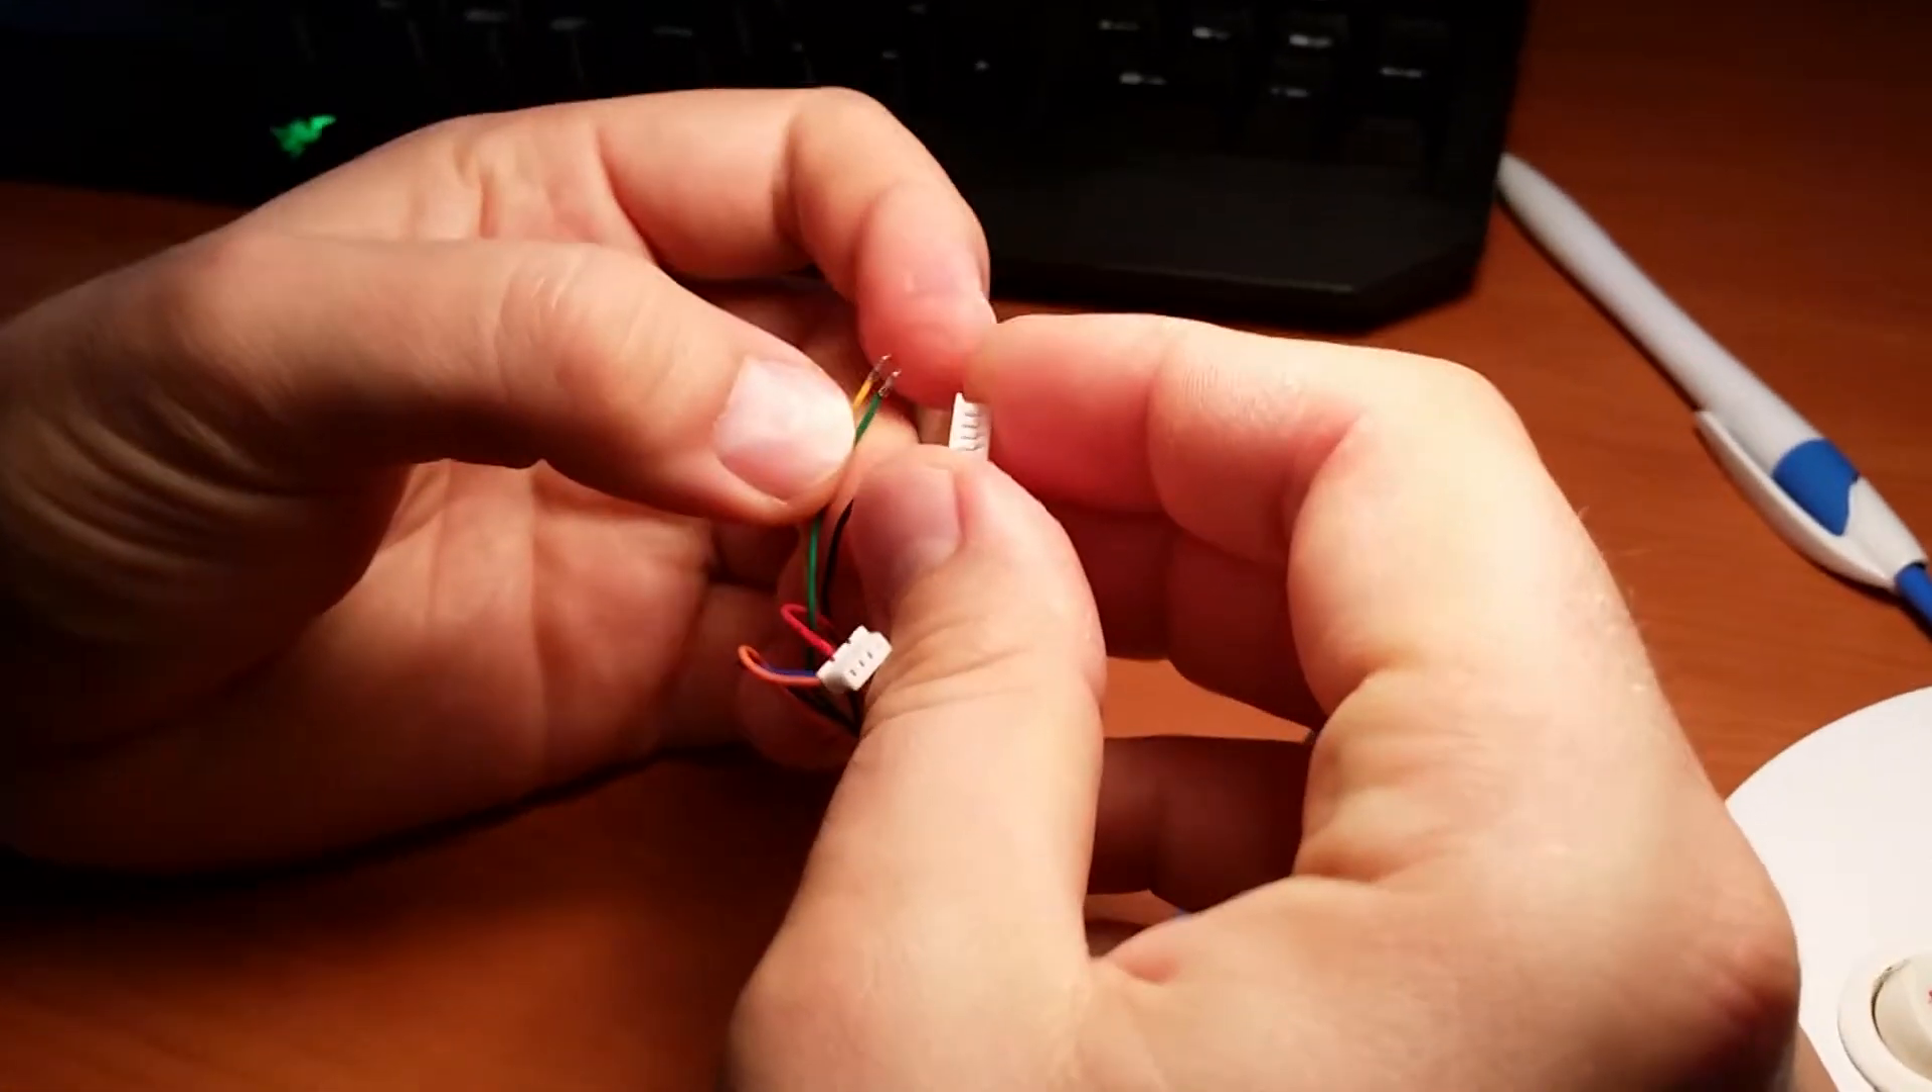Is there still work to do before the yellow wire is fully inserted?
Yes.